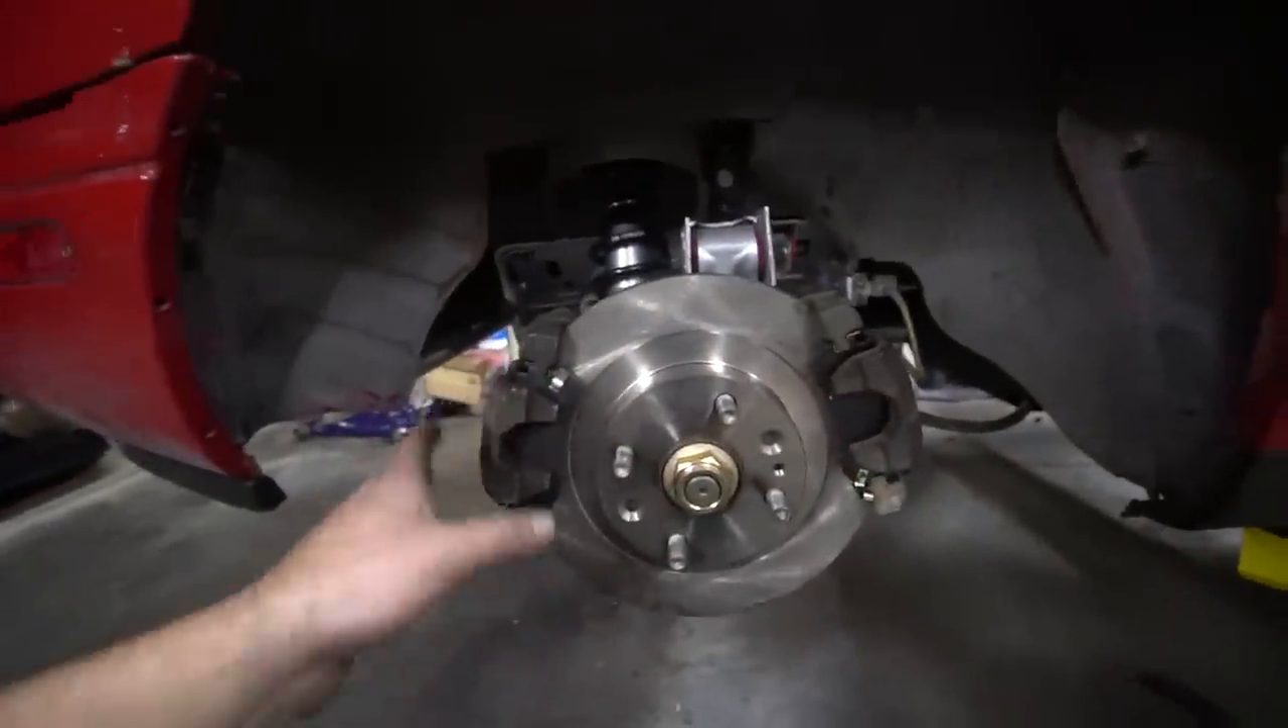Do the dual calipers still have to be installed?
No.